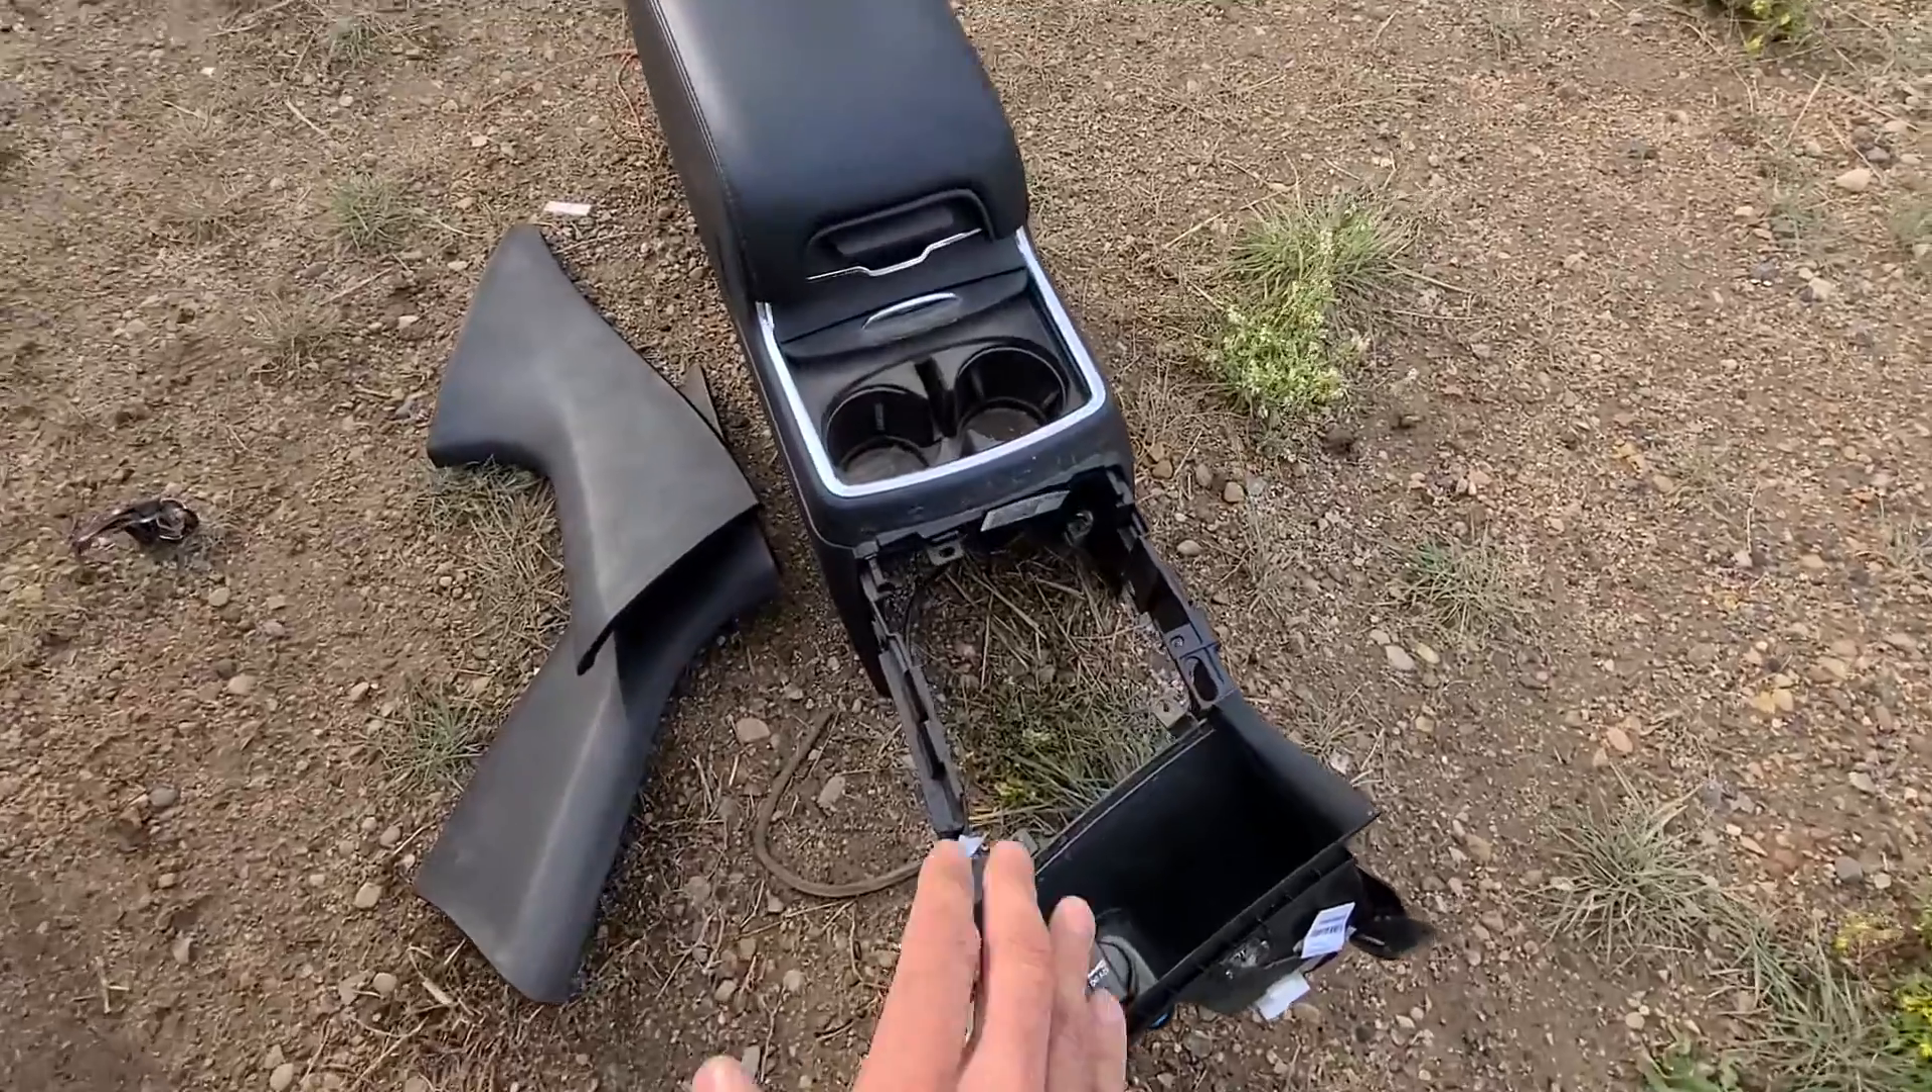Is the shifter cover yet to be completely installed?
Yes.